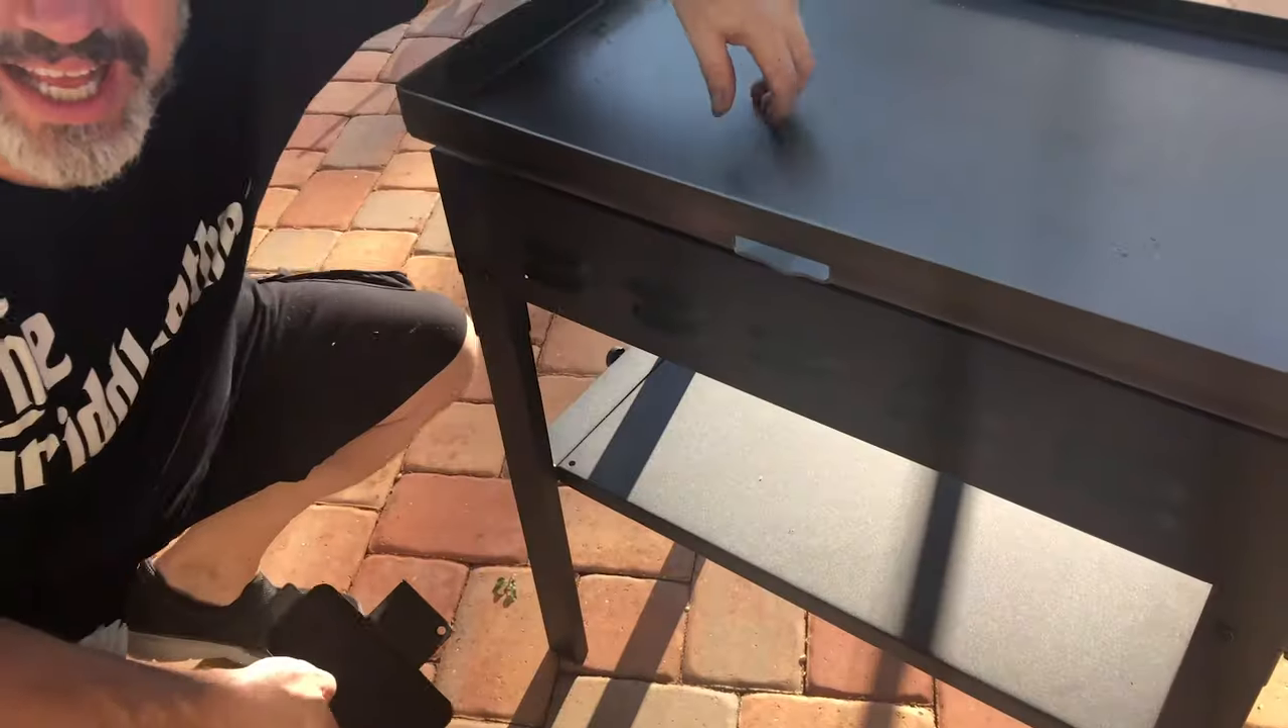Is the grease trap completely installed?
No.